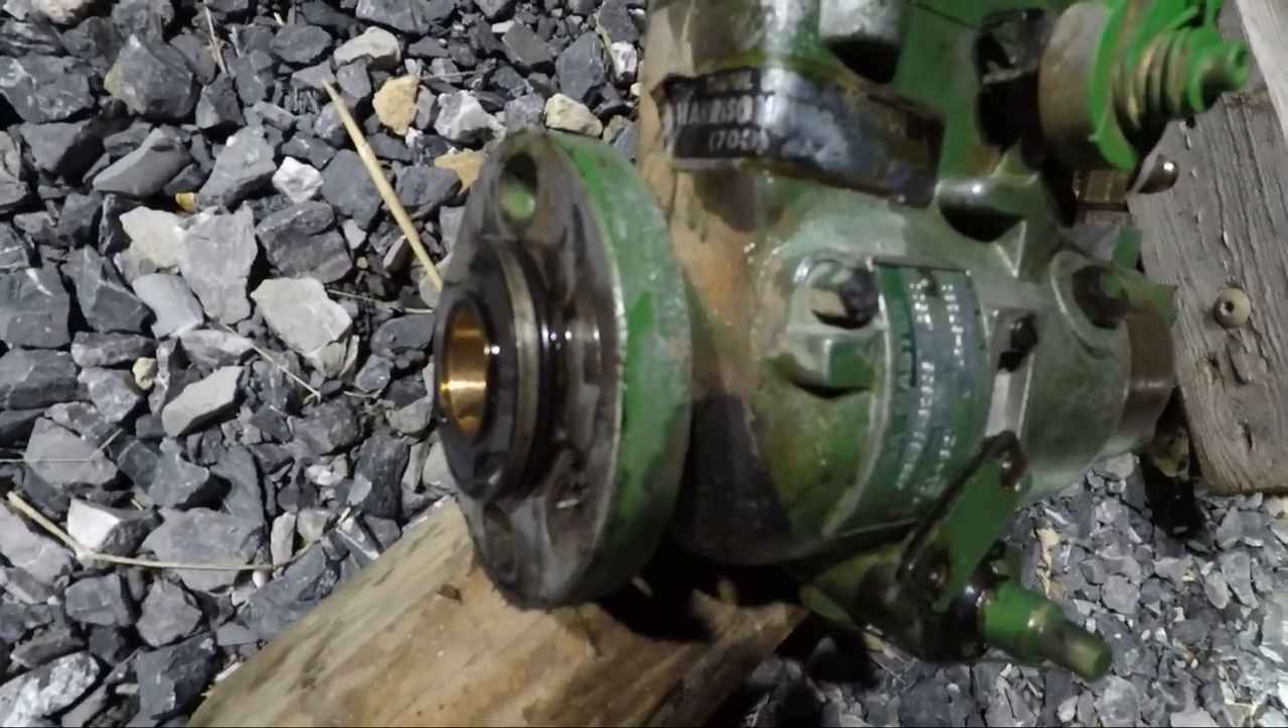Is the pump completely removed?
Yes.